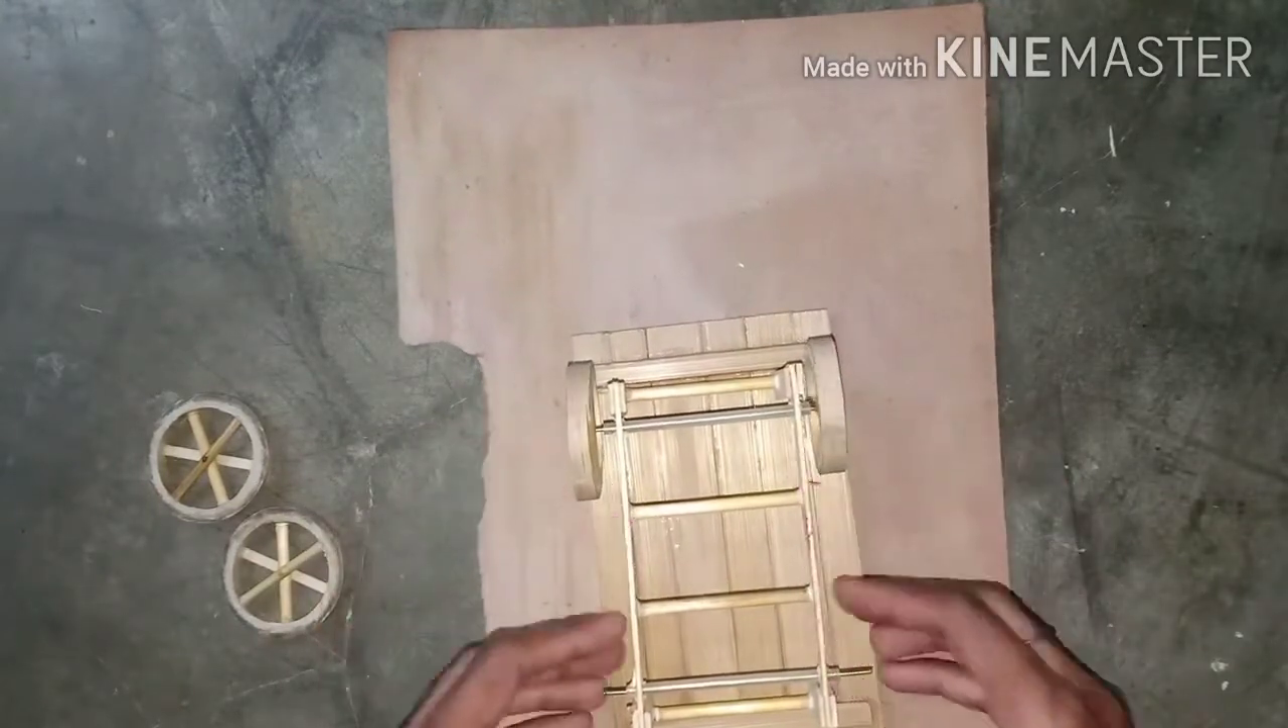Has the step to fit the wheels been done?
No.